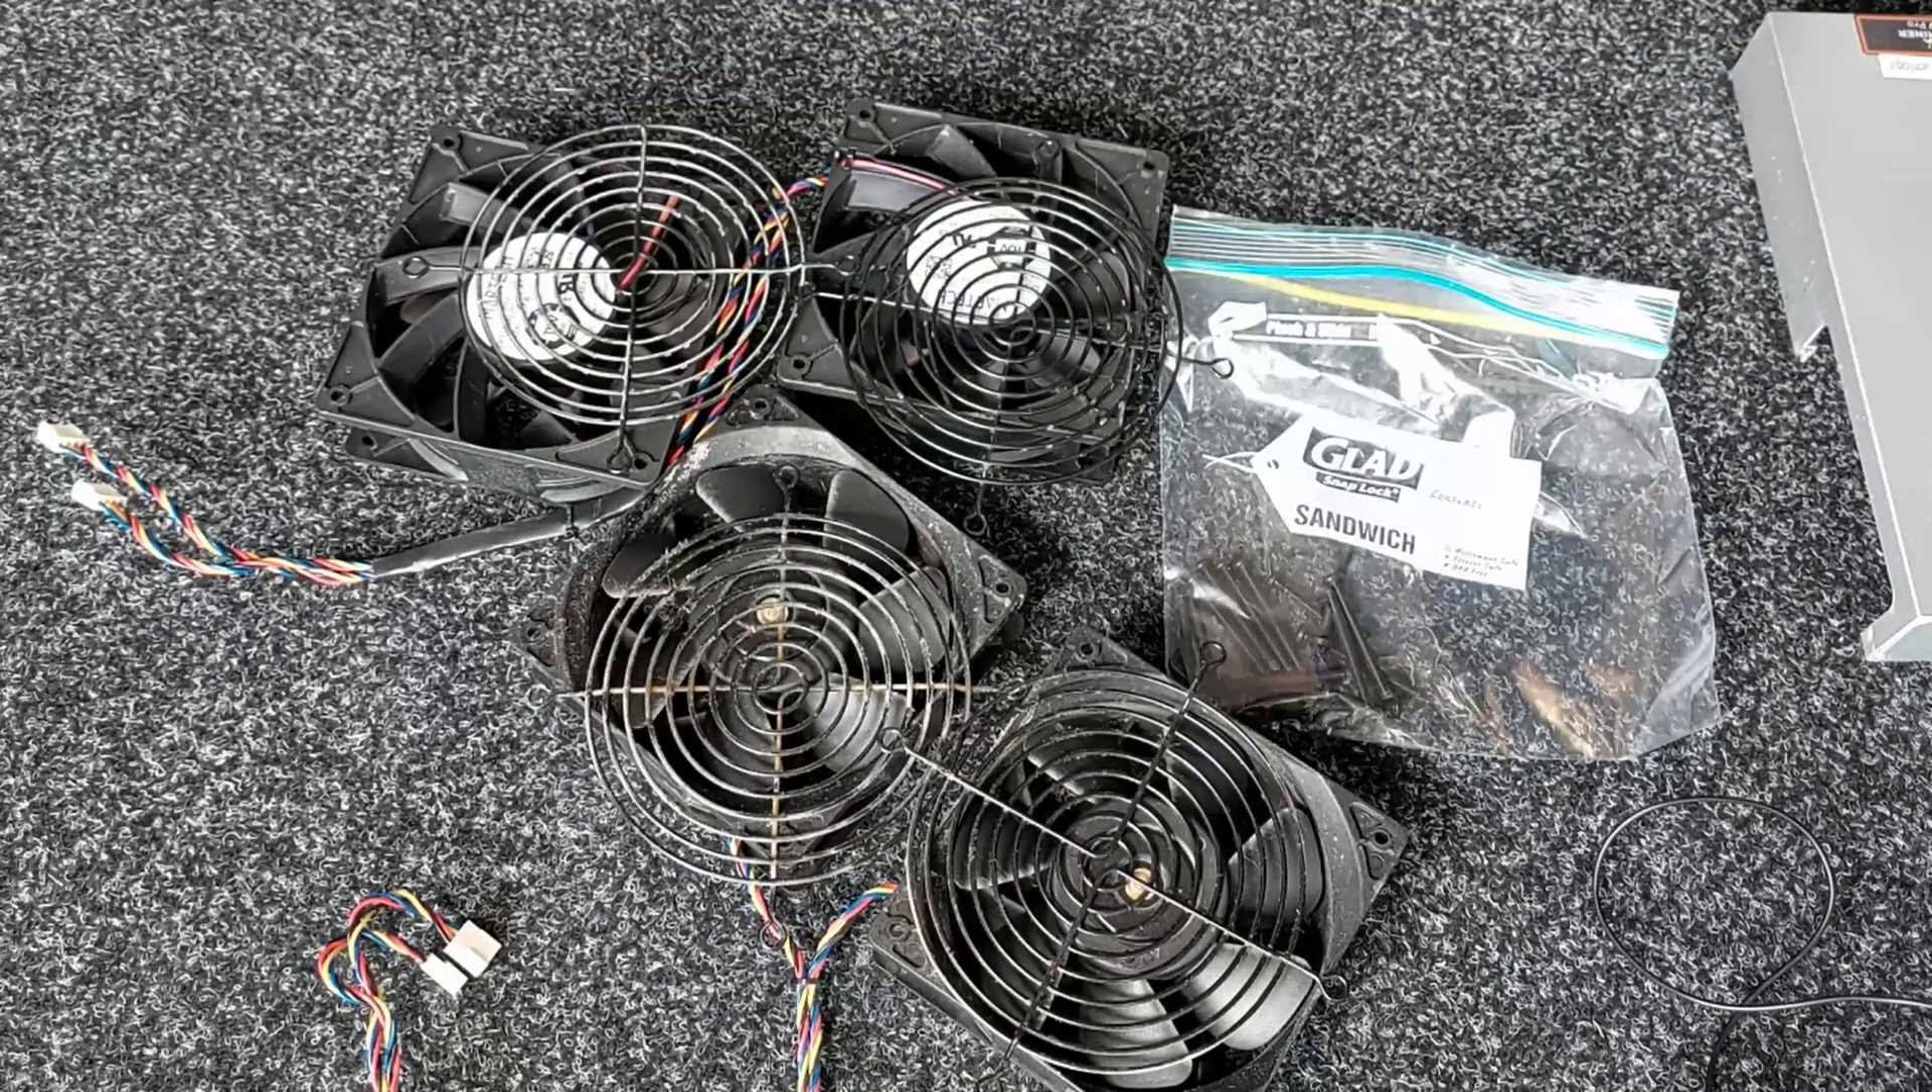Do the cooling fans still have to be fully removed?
No.